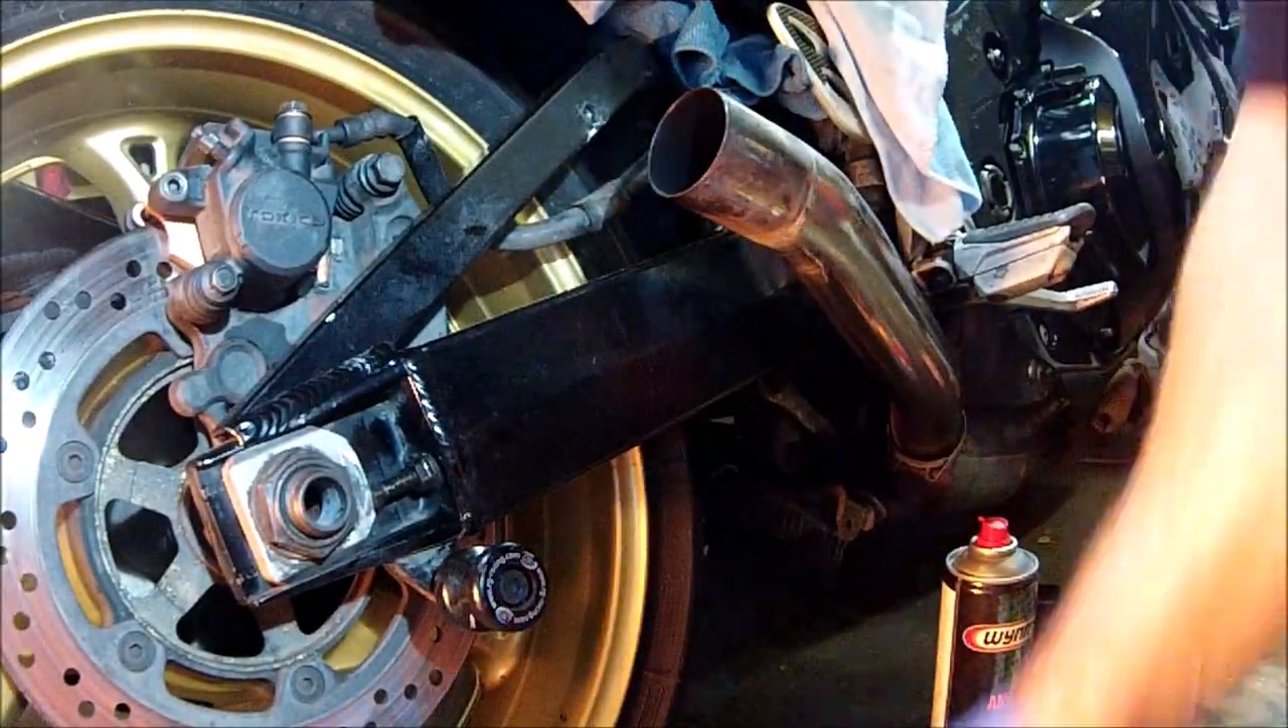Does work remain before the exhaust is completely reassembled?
Yes.